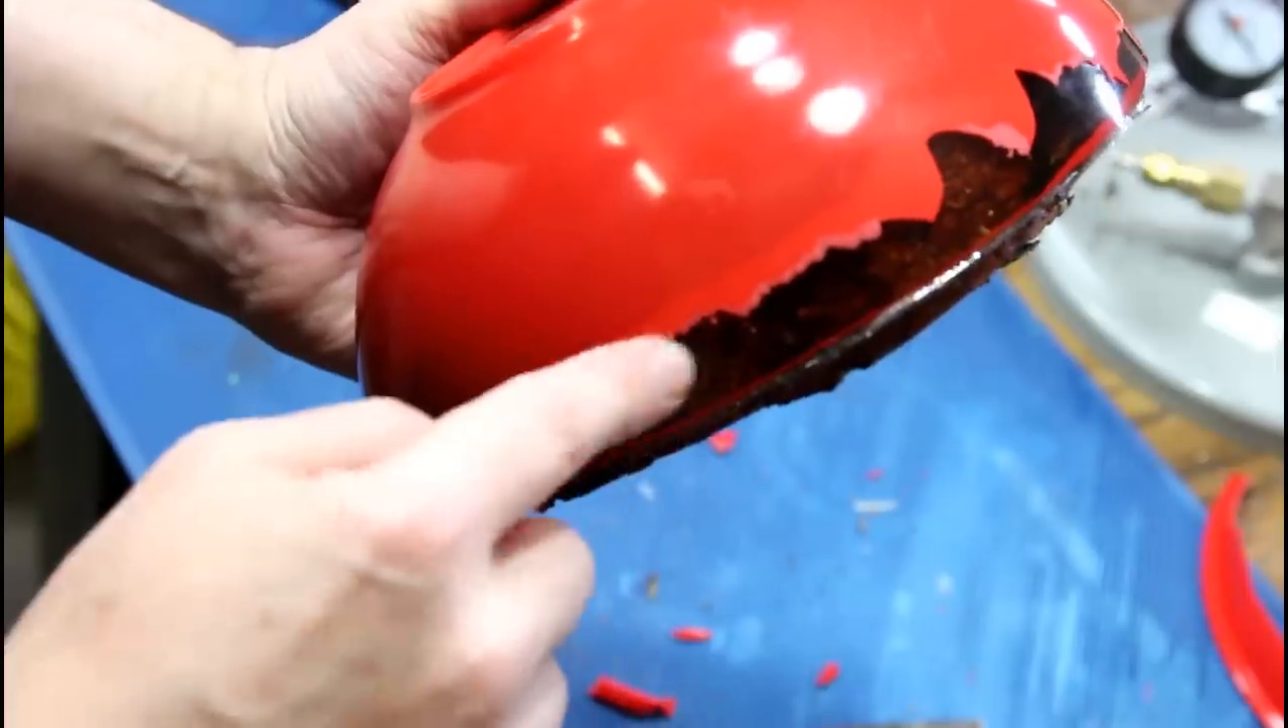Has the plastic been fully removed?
No.